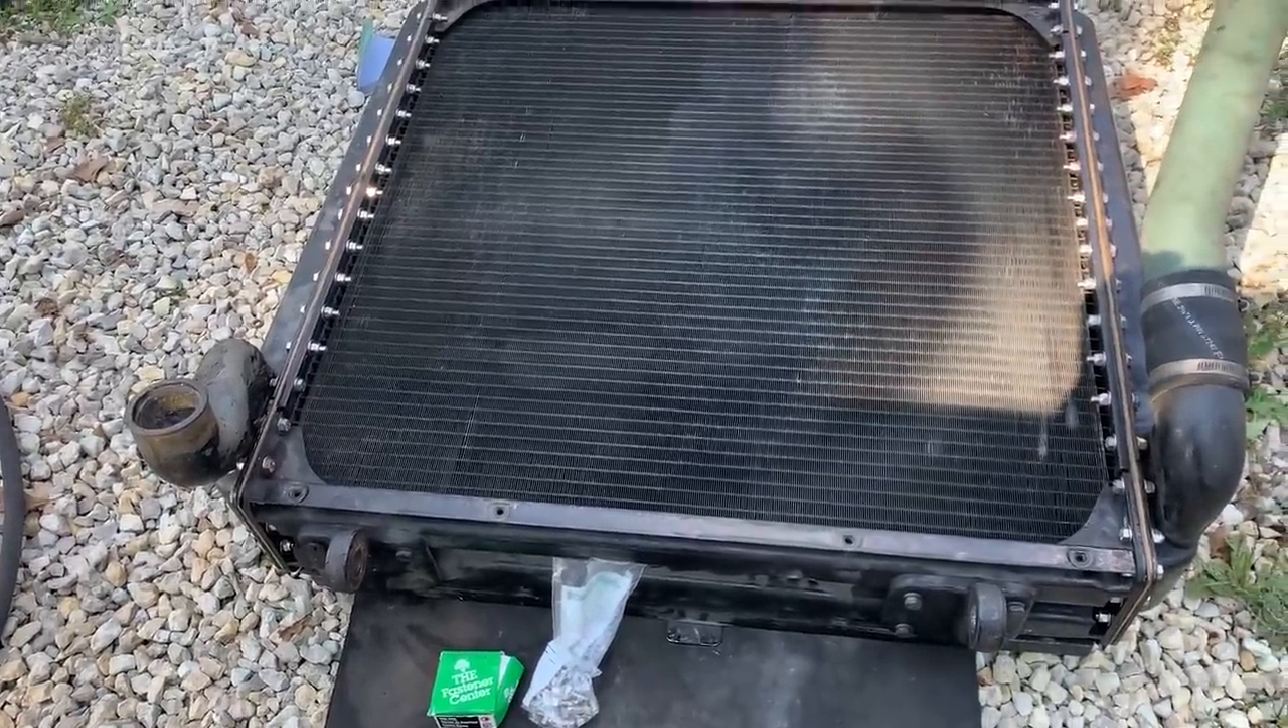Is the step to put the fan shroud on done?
No.